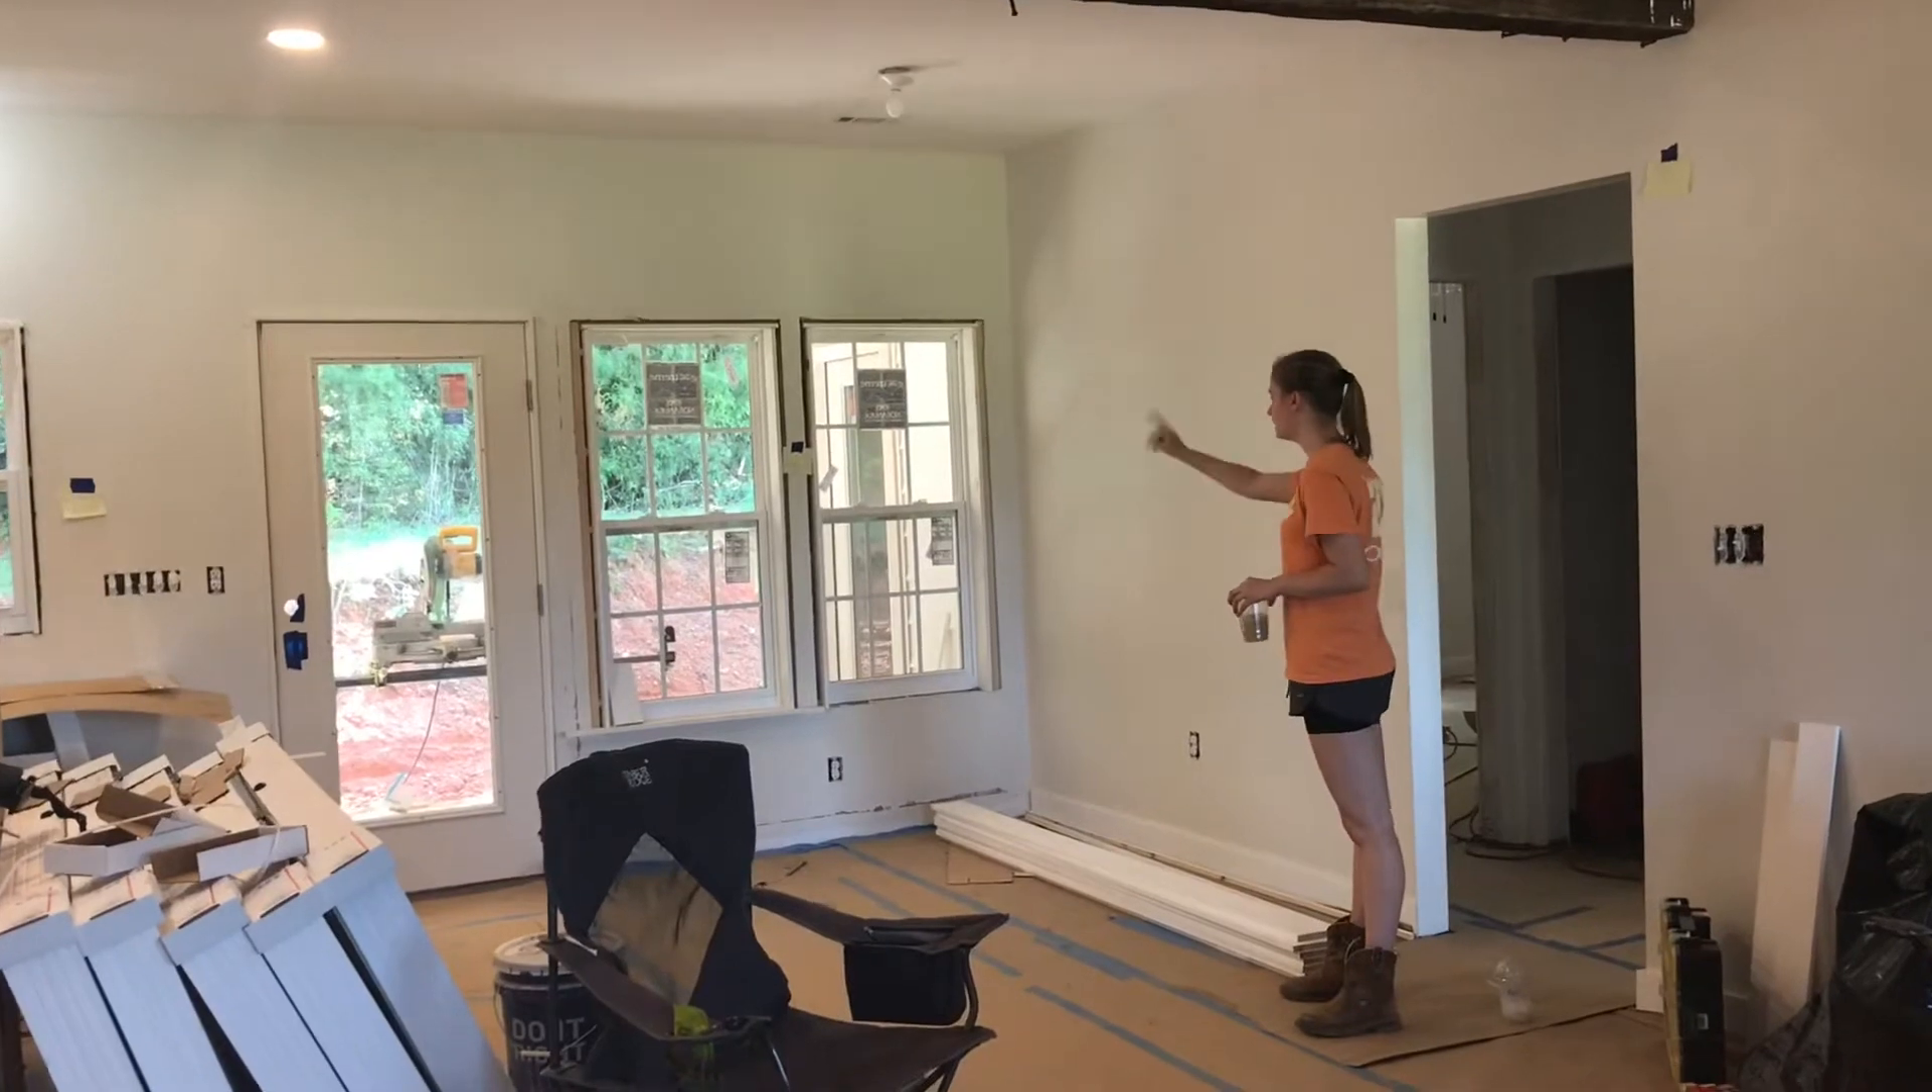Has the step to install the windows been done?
Yes.